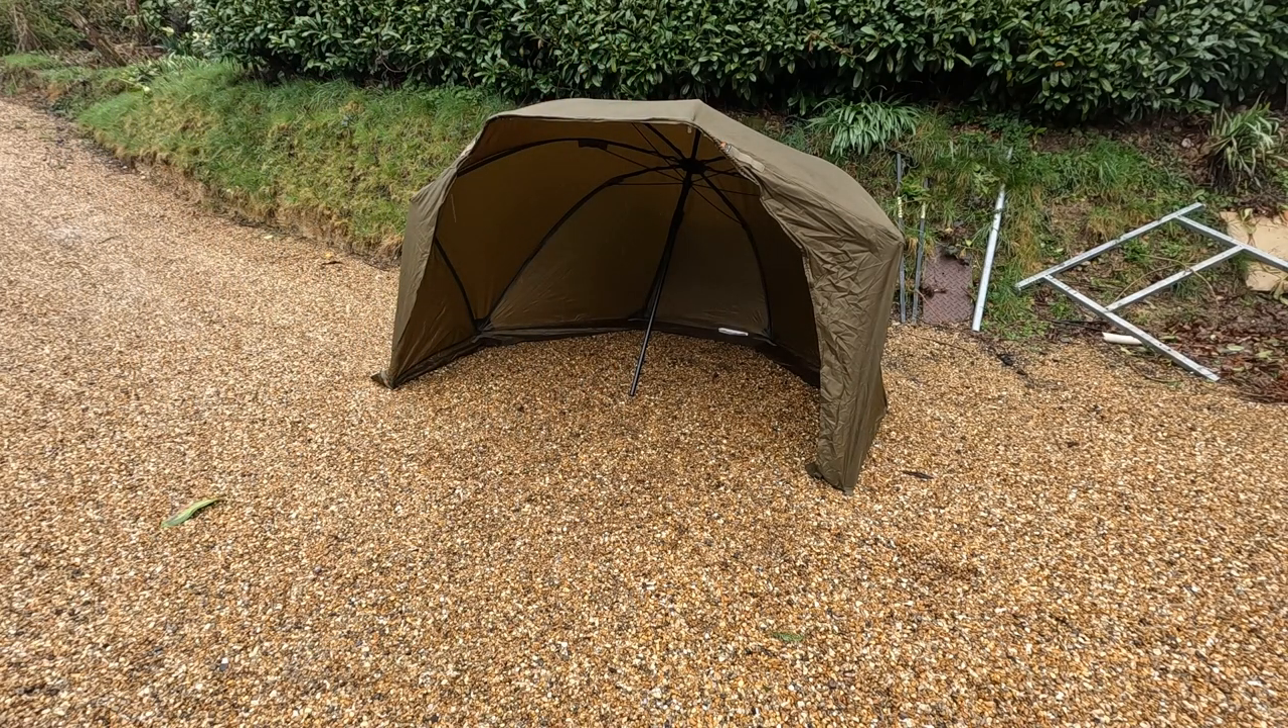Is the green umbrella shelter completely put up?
Yes.